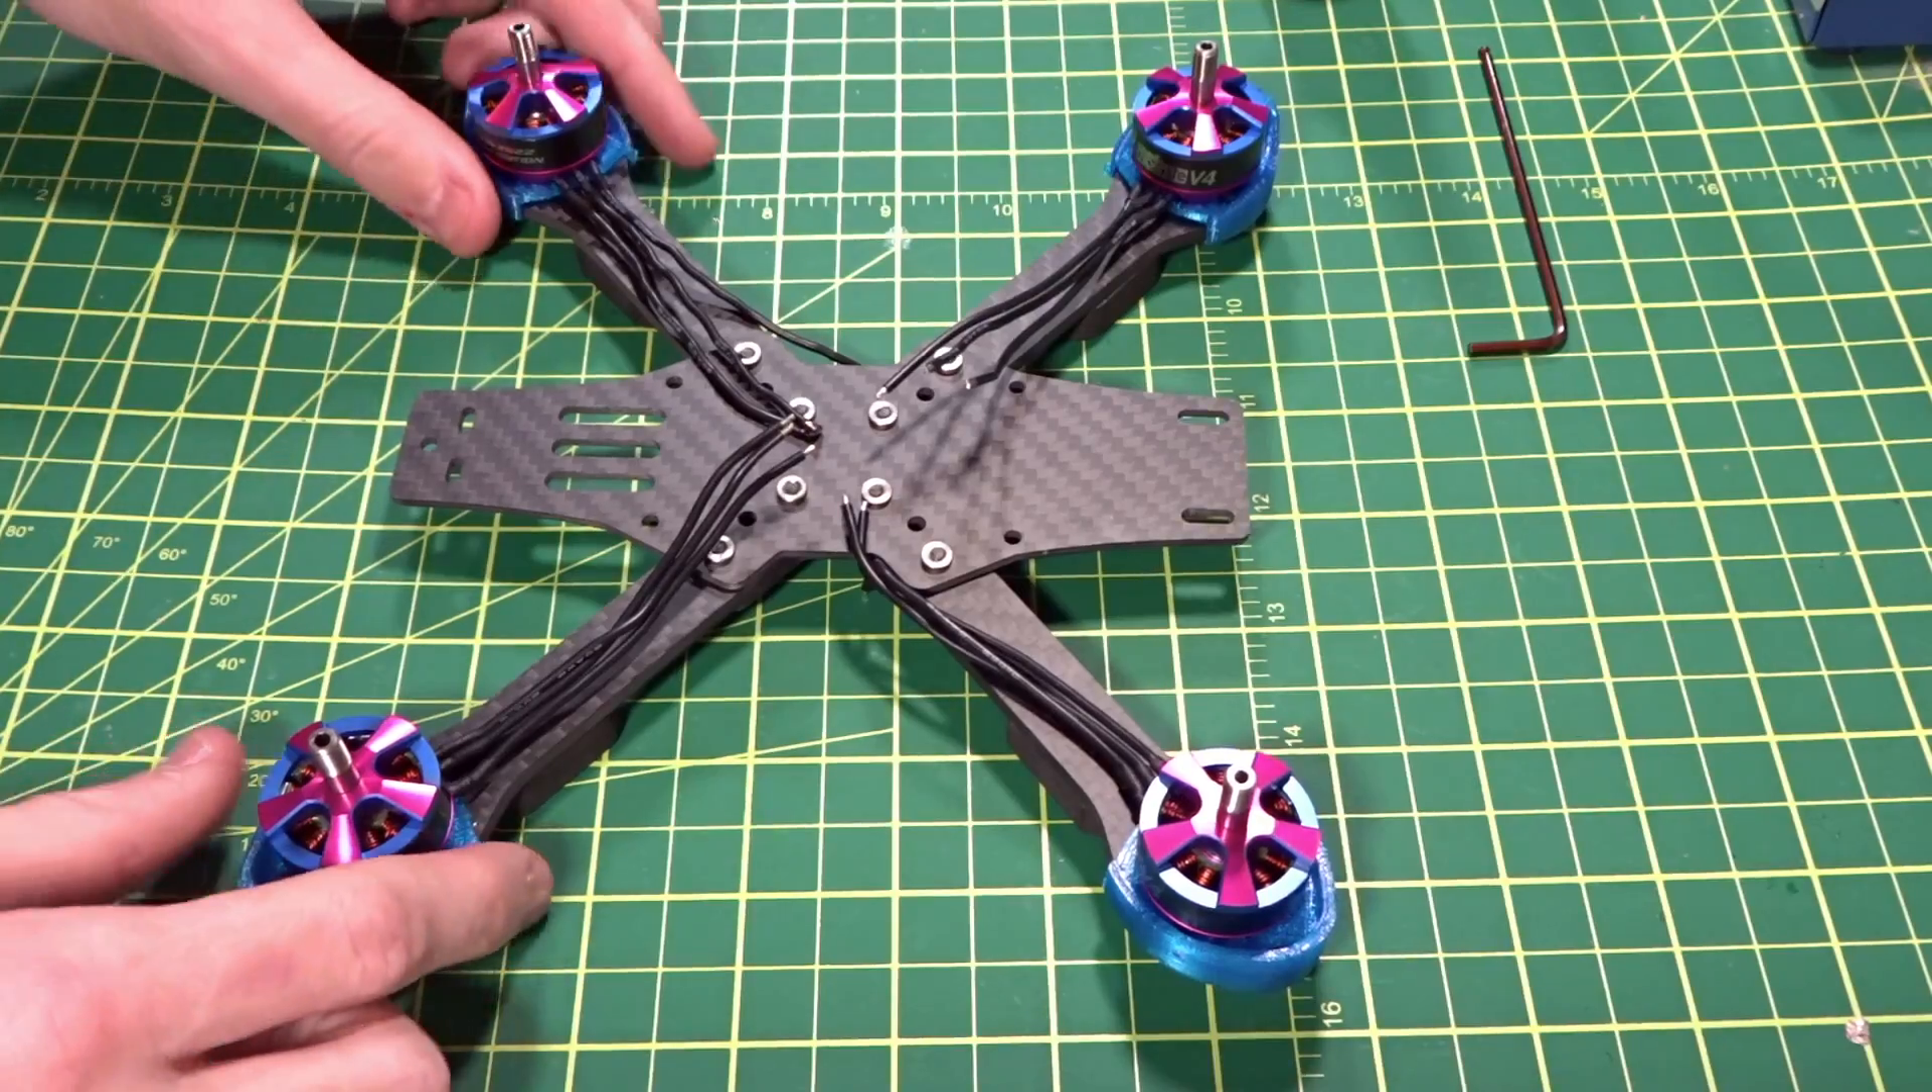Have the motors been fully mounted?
Yes.